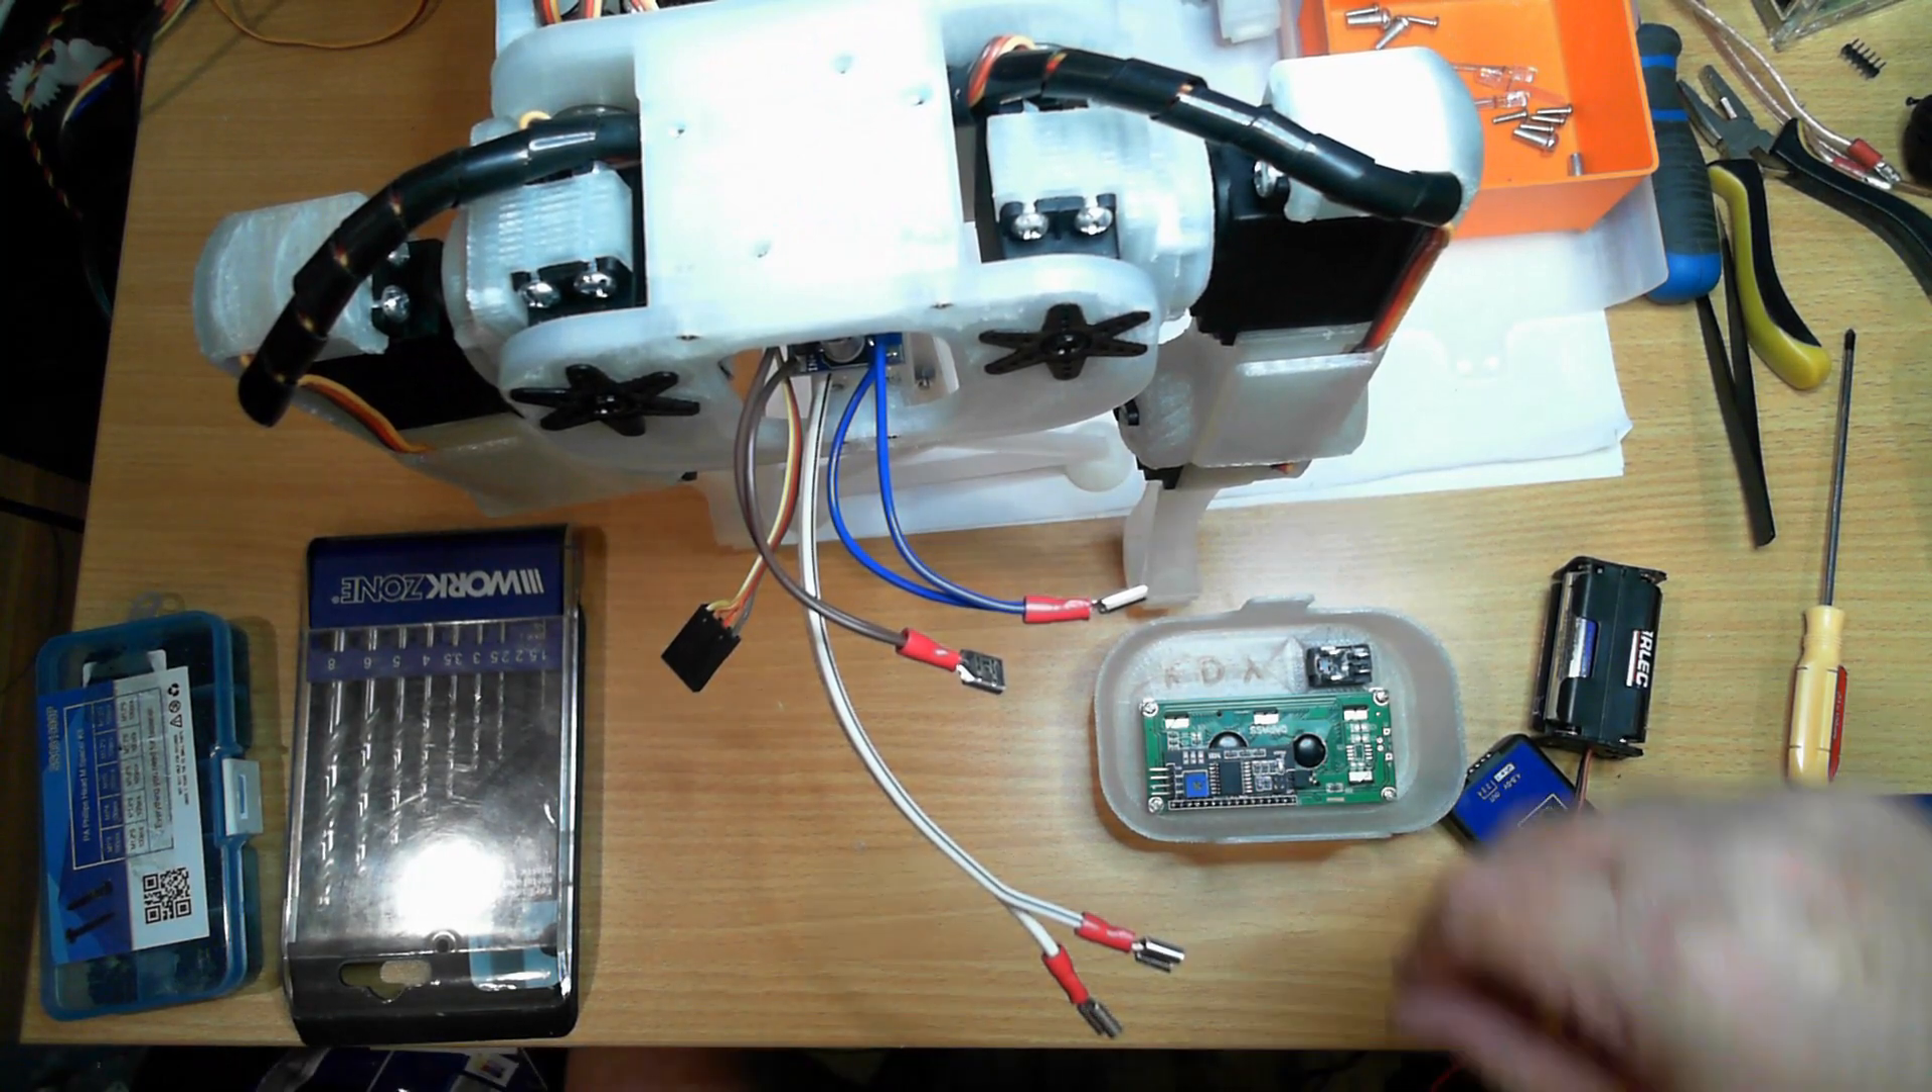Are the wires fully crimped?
Yes.